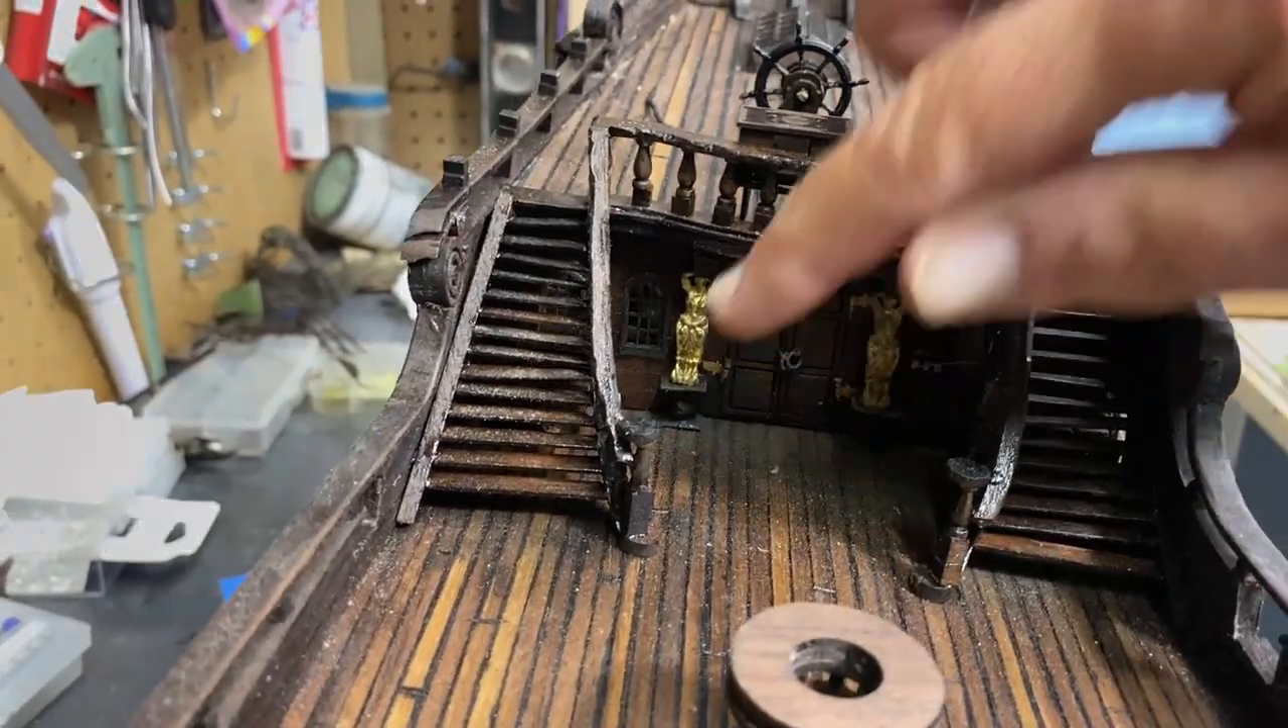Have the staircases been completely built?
Yes.